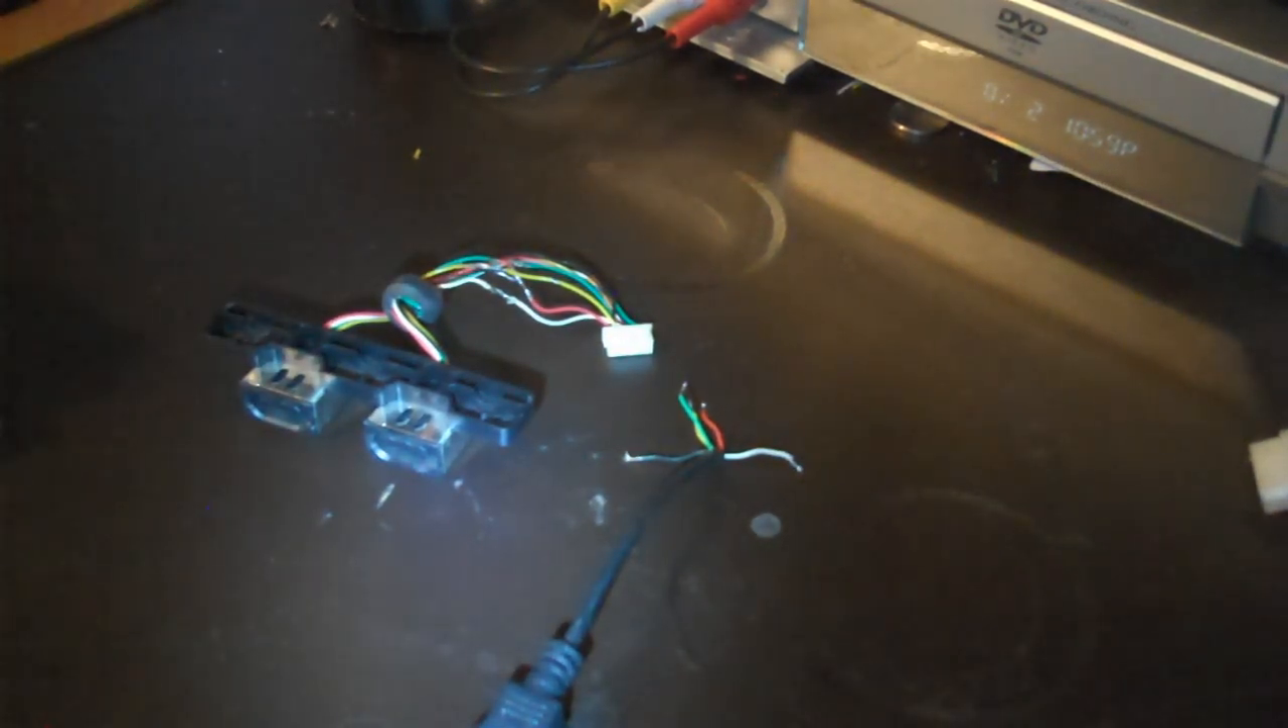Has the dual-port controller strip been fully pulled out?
Yes.